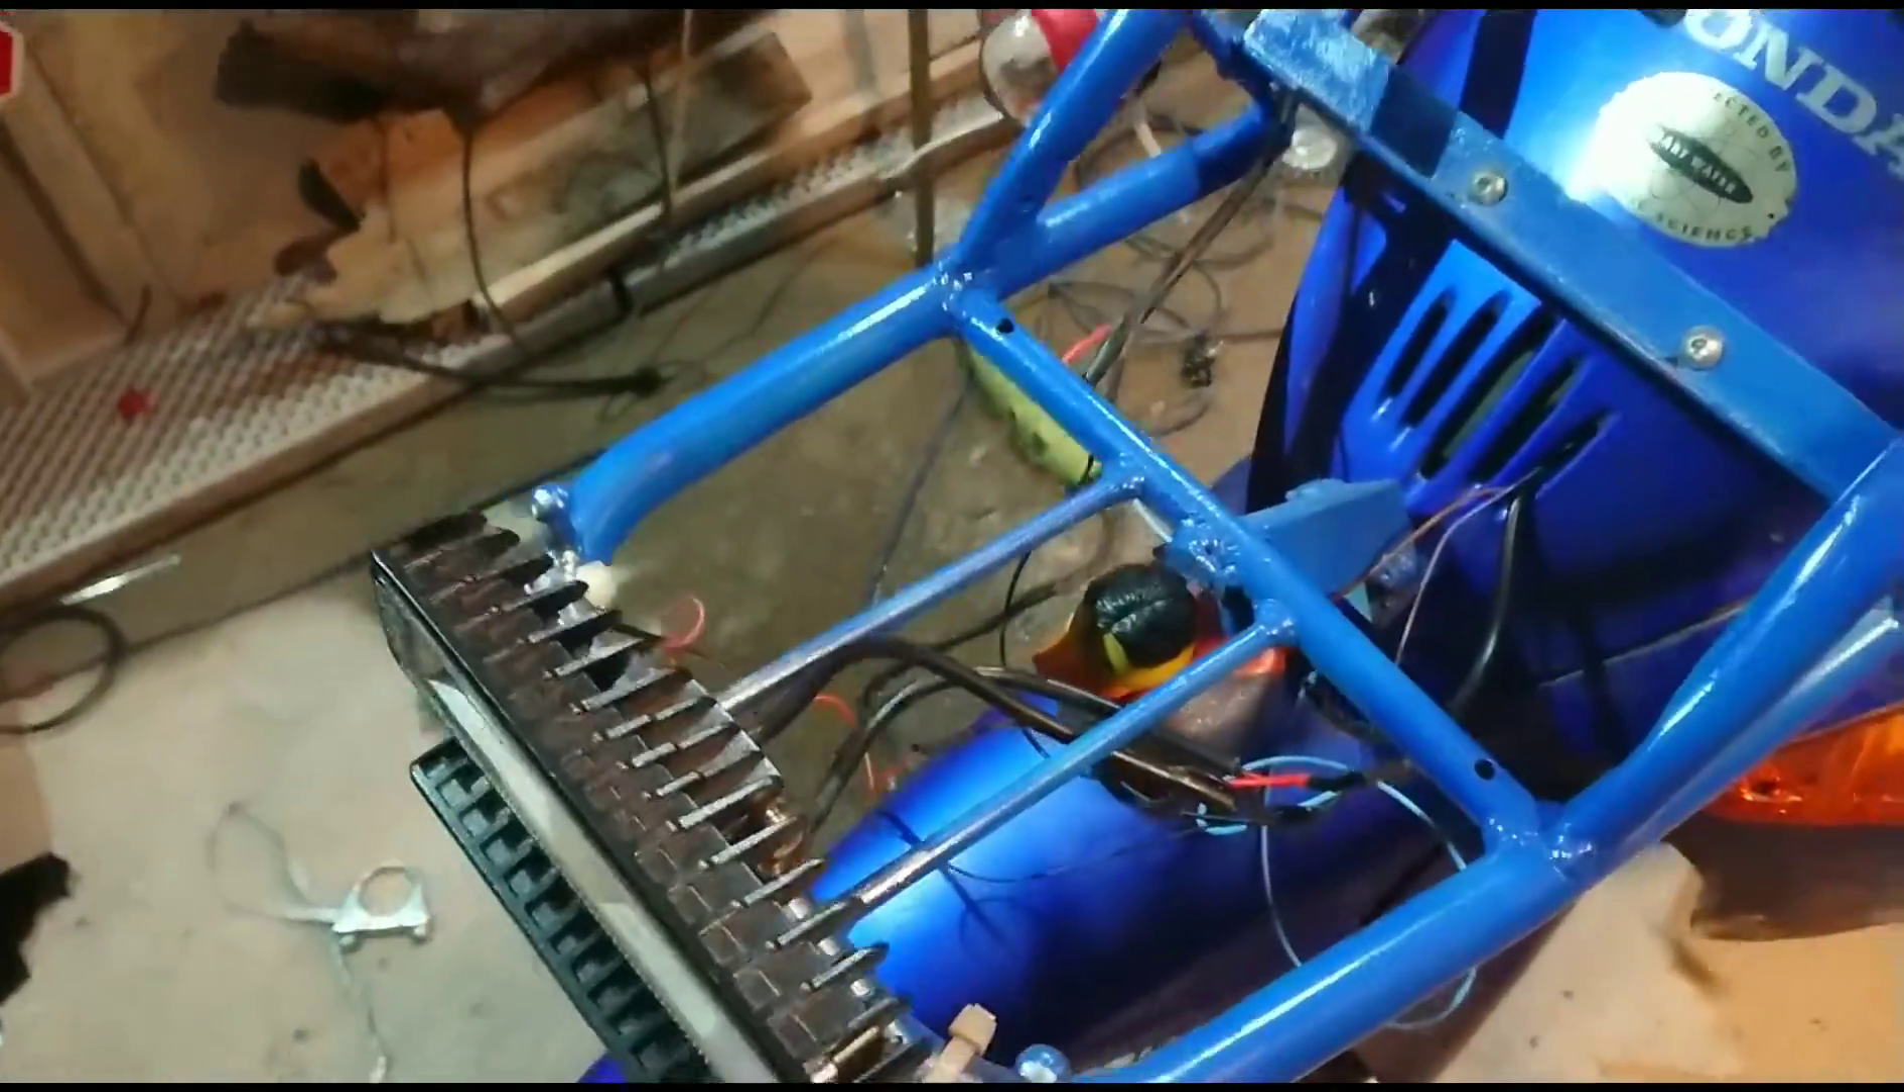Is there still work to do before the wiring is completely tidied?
Yes.